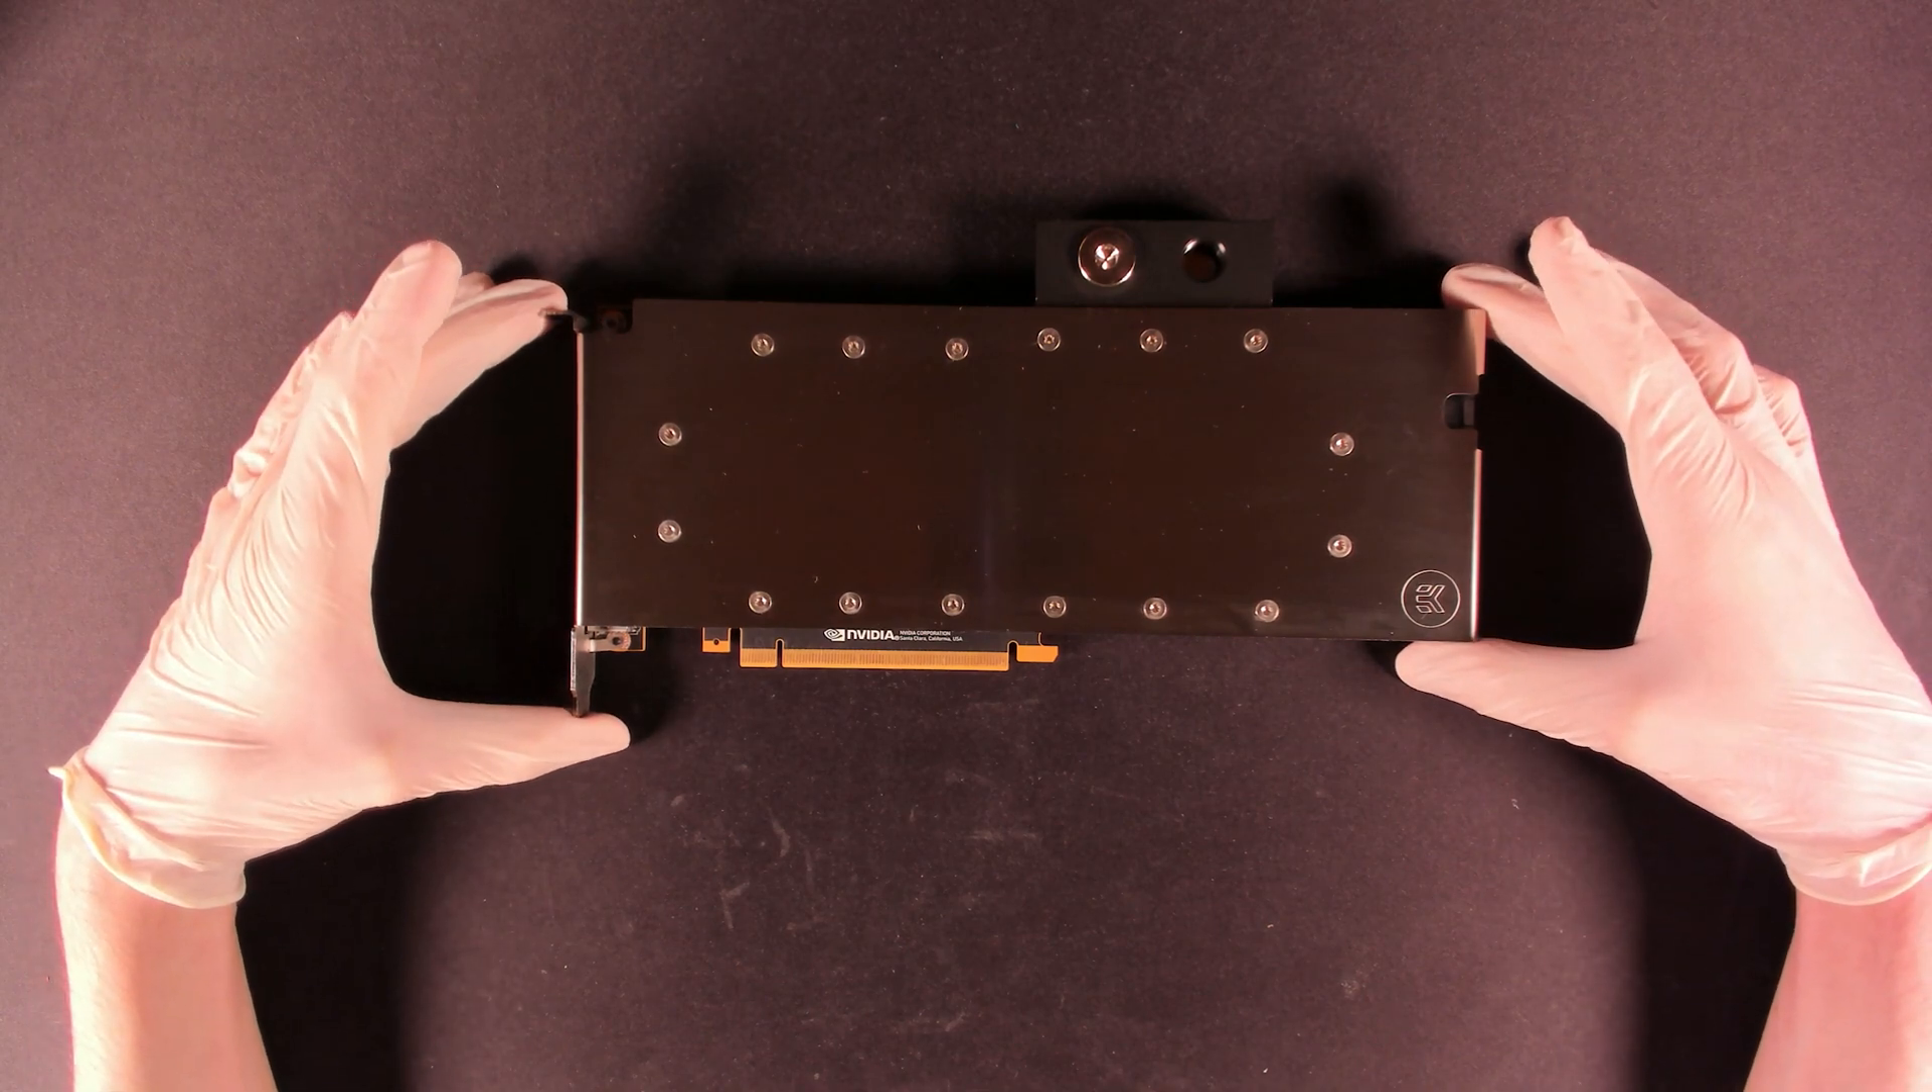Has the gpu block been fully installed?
Yes.